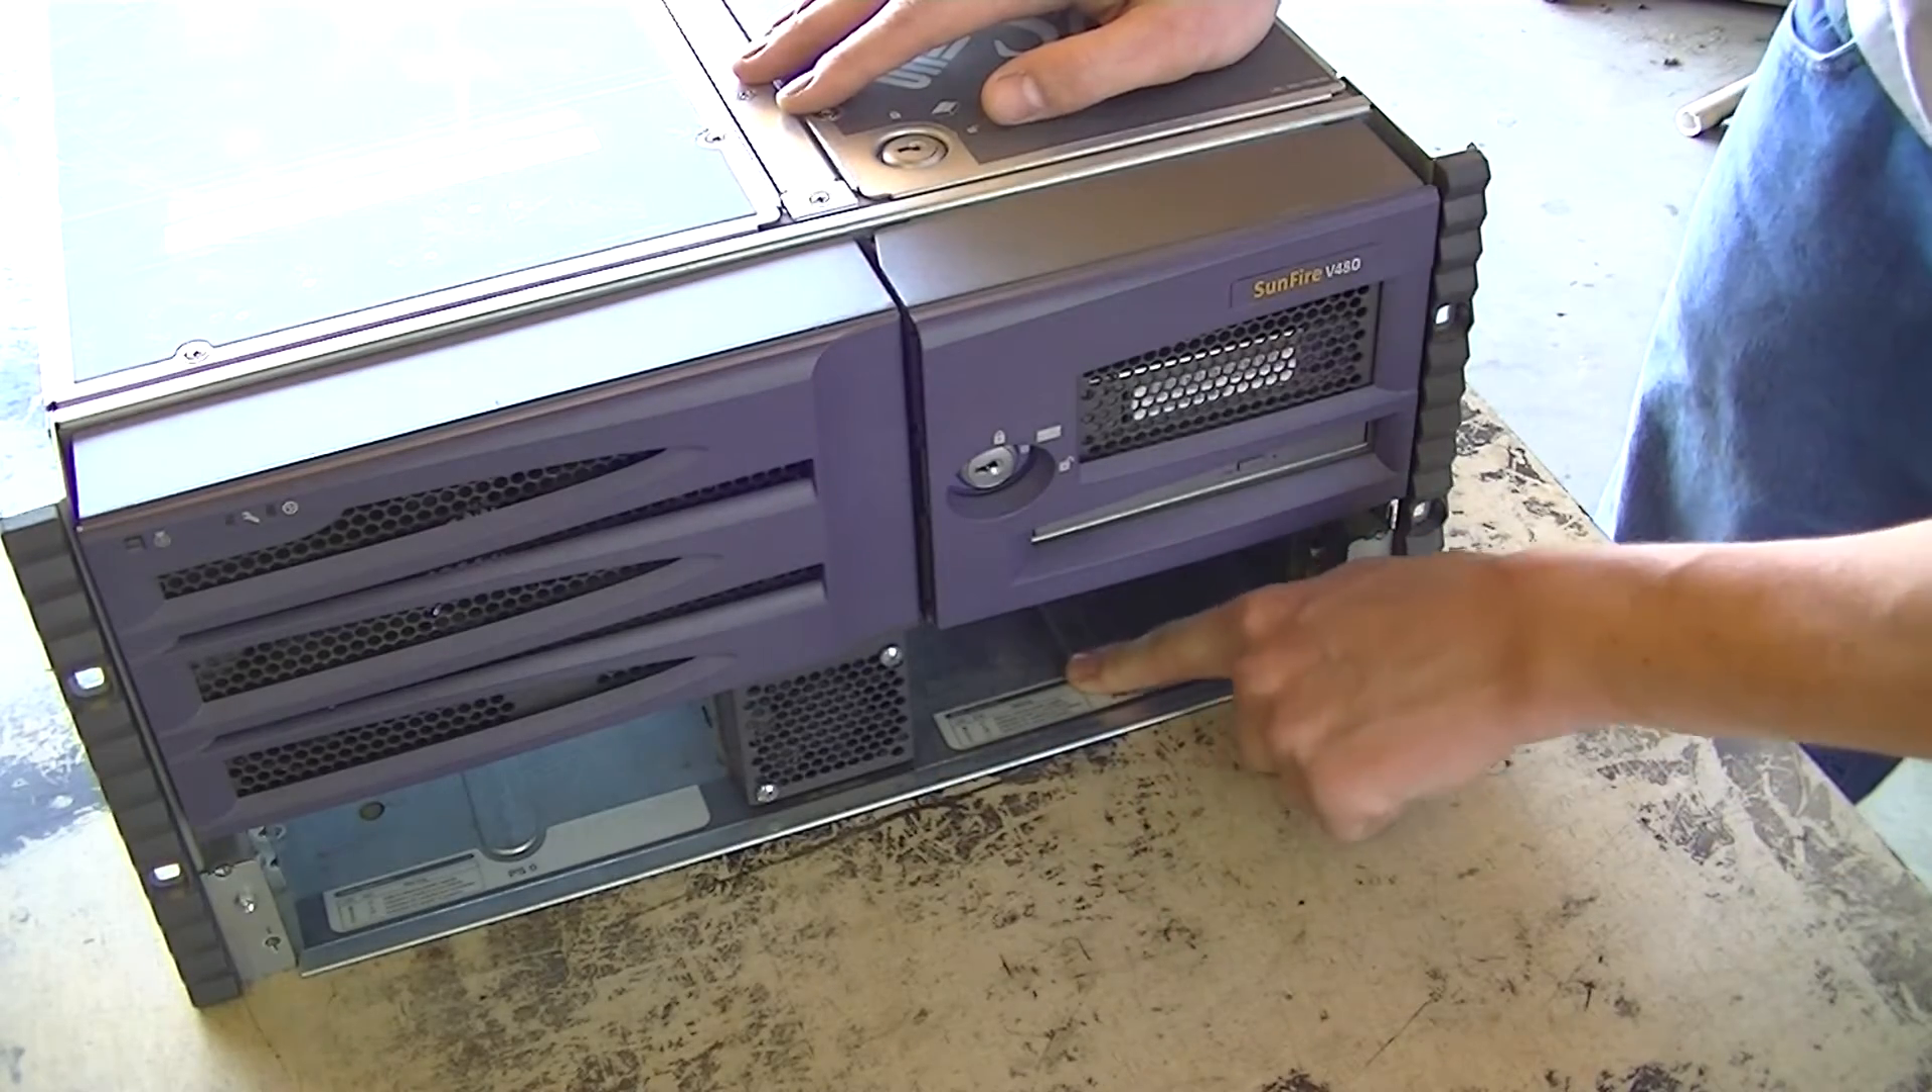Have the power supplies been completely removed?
Yes.